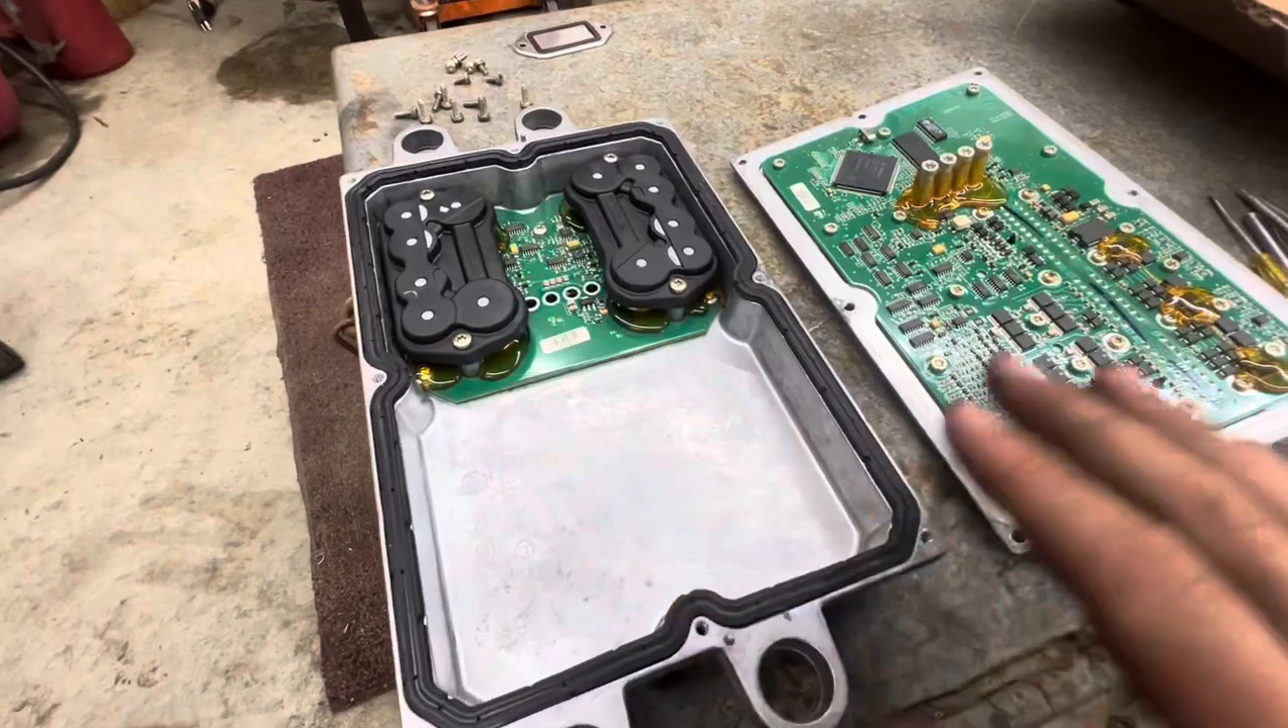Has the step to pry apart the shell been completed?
Yes.